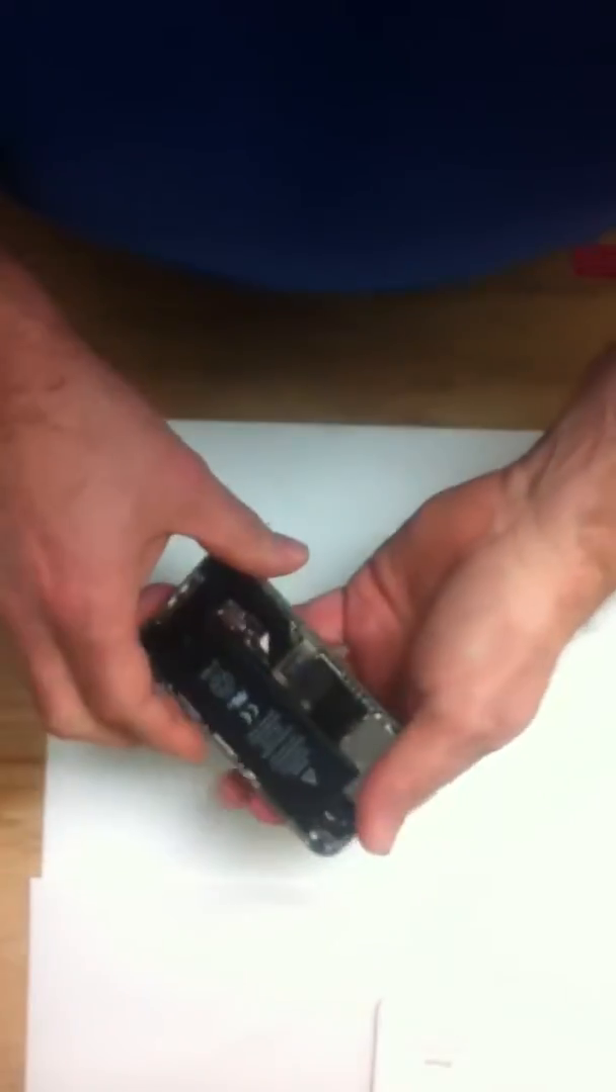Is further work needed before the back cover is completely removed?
No.